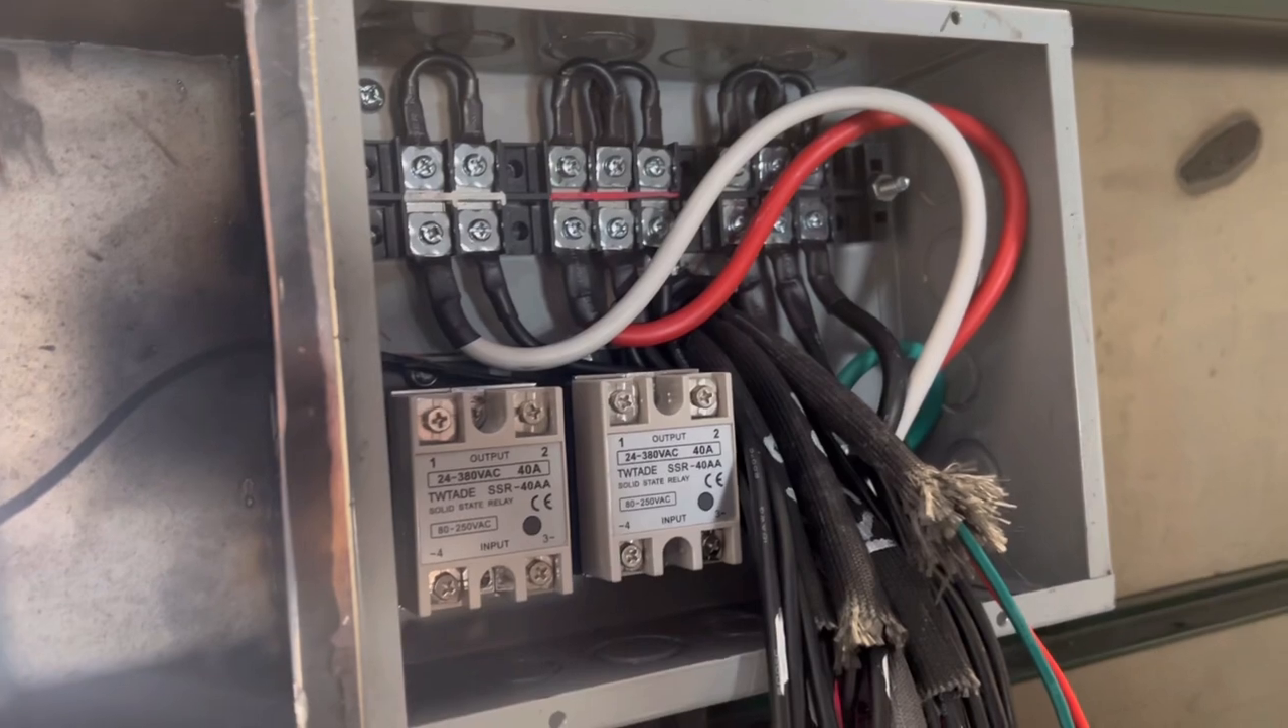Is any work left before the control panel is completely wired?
Yes.